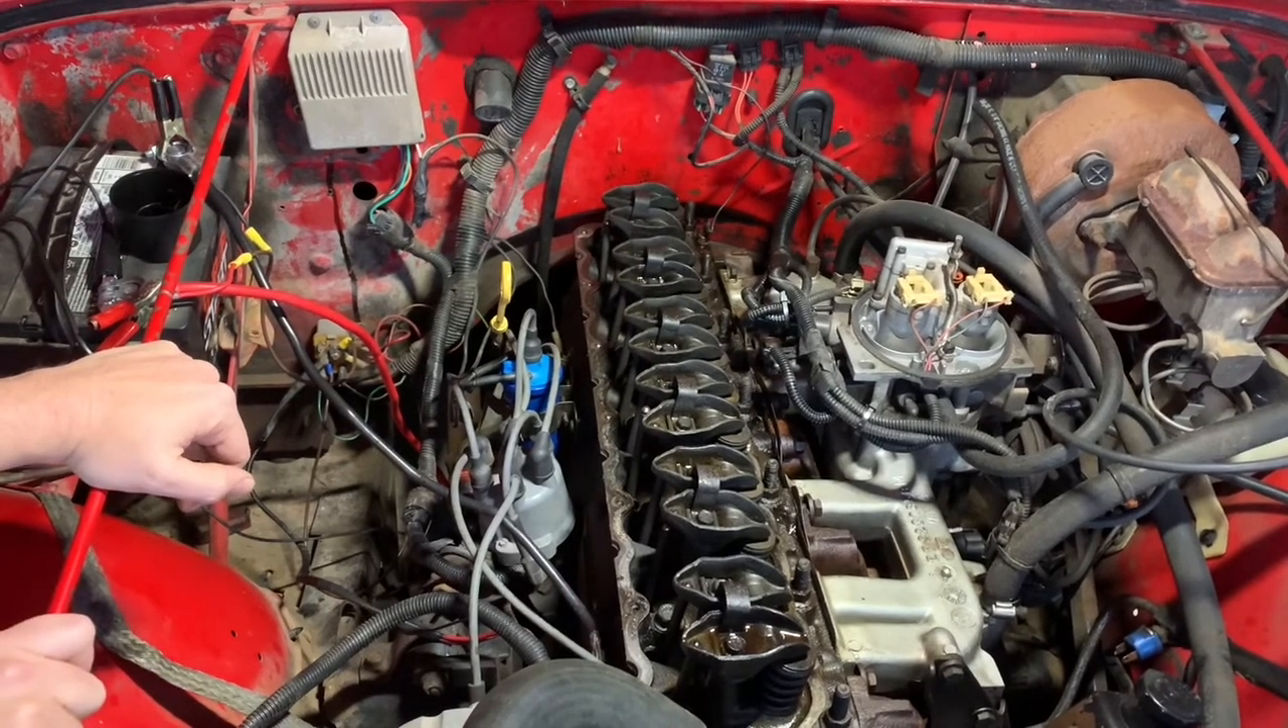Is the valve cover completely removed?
Yes.